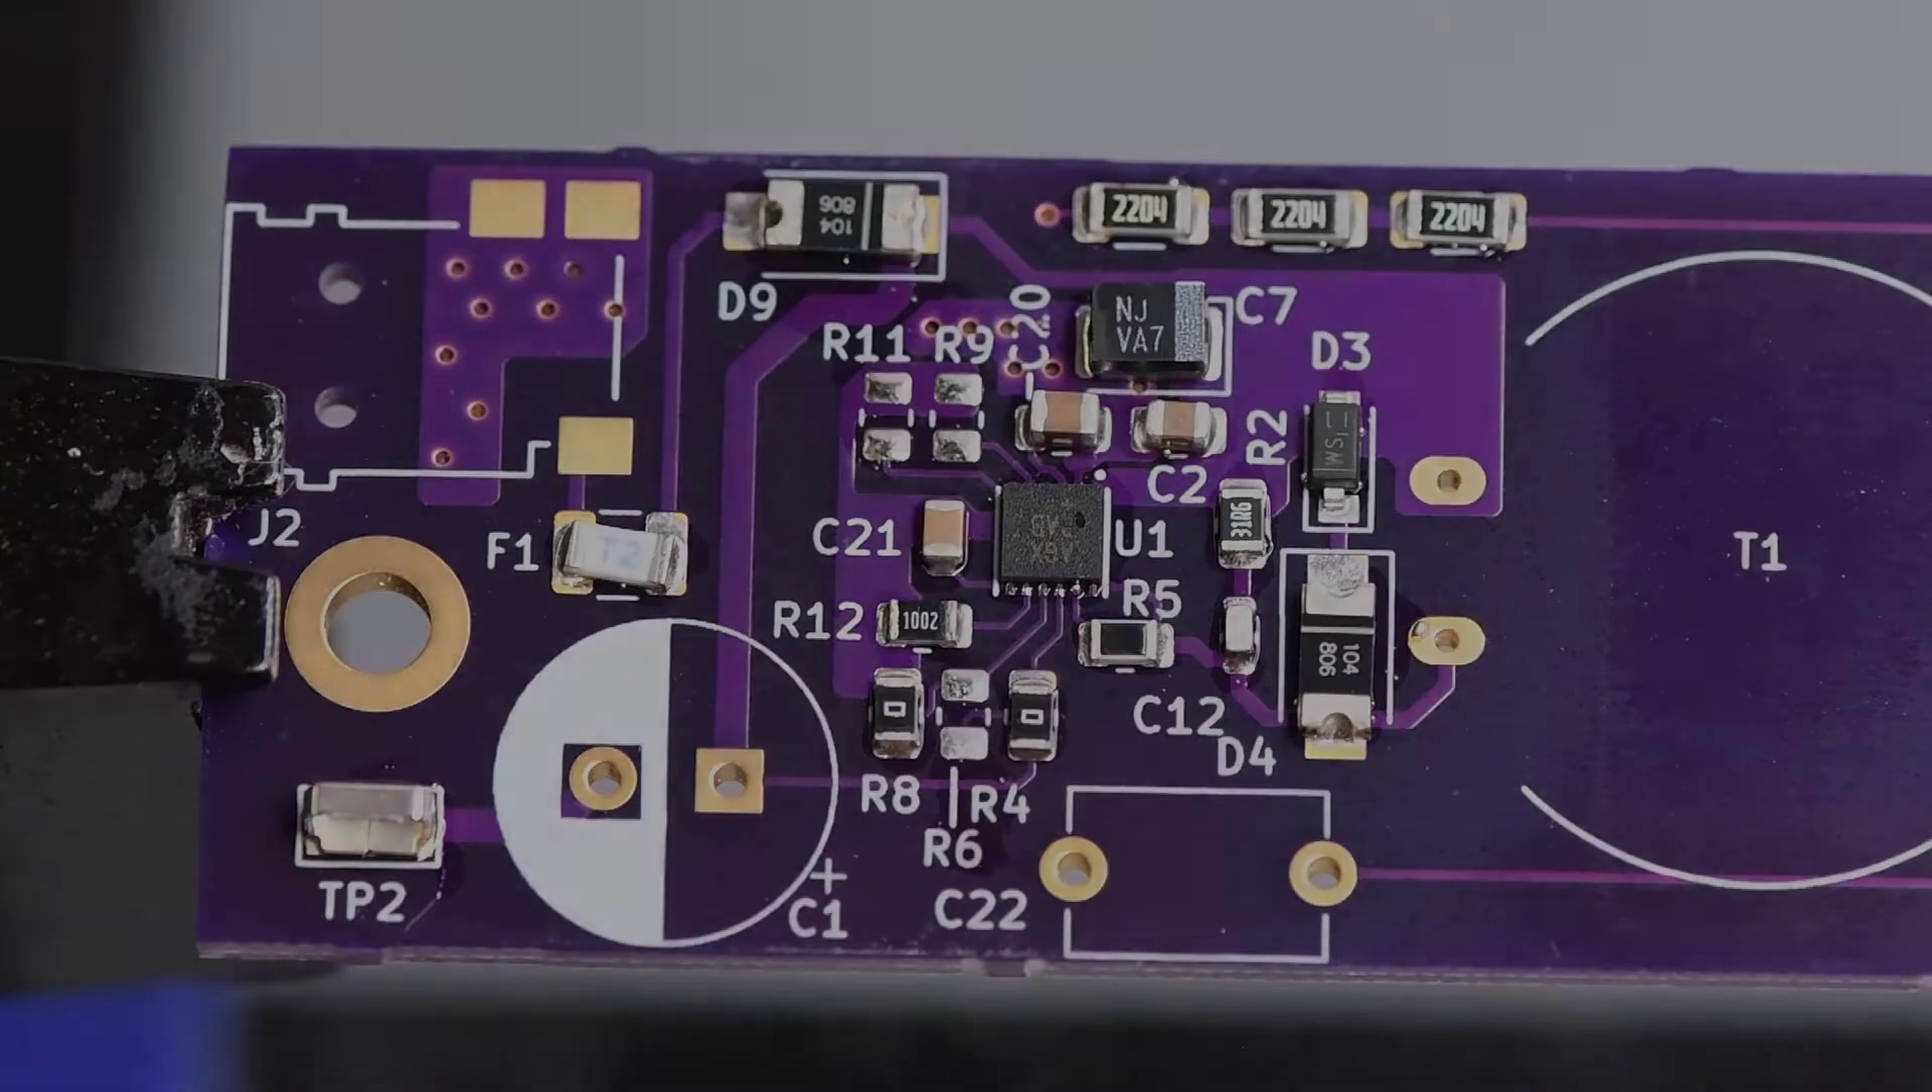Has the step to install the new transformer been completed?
No.